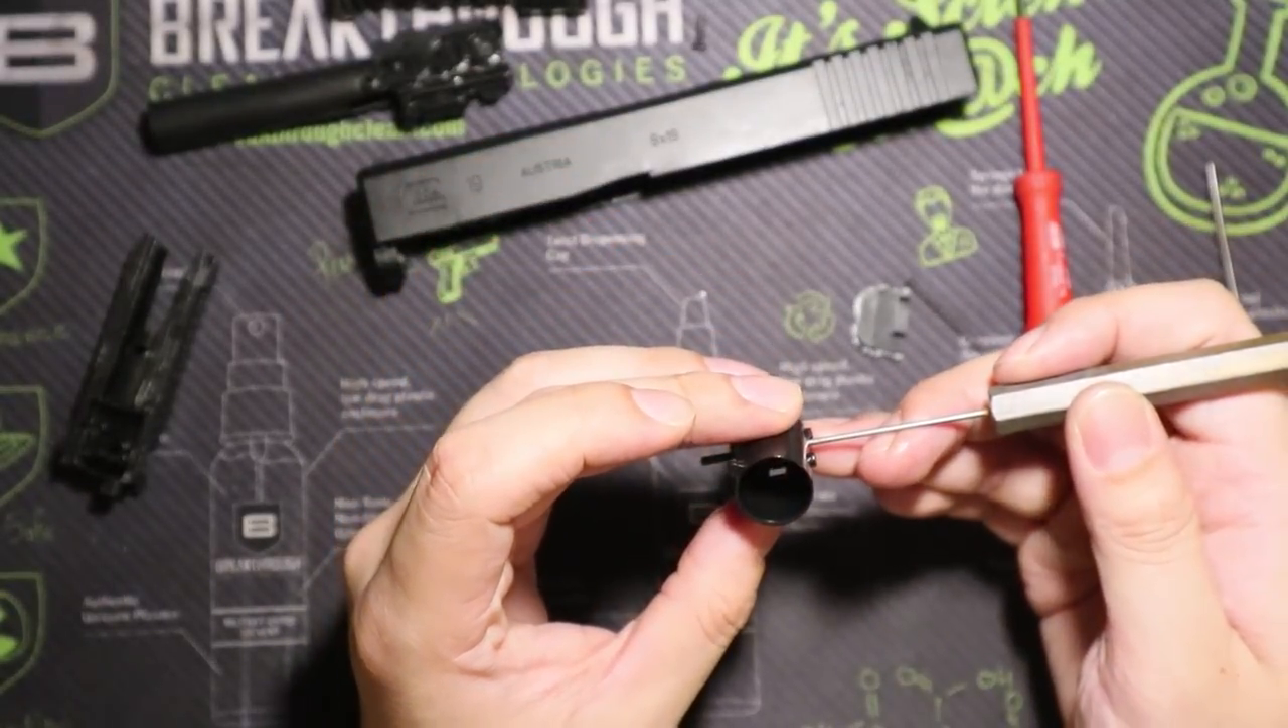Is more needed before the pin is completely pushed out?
Yes.